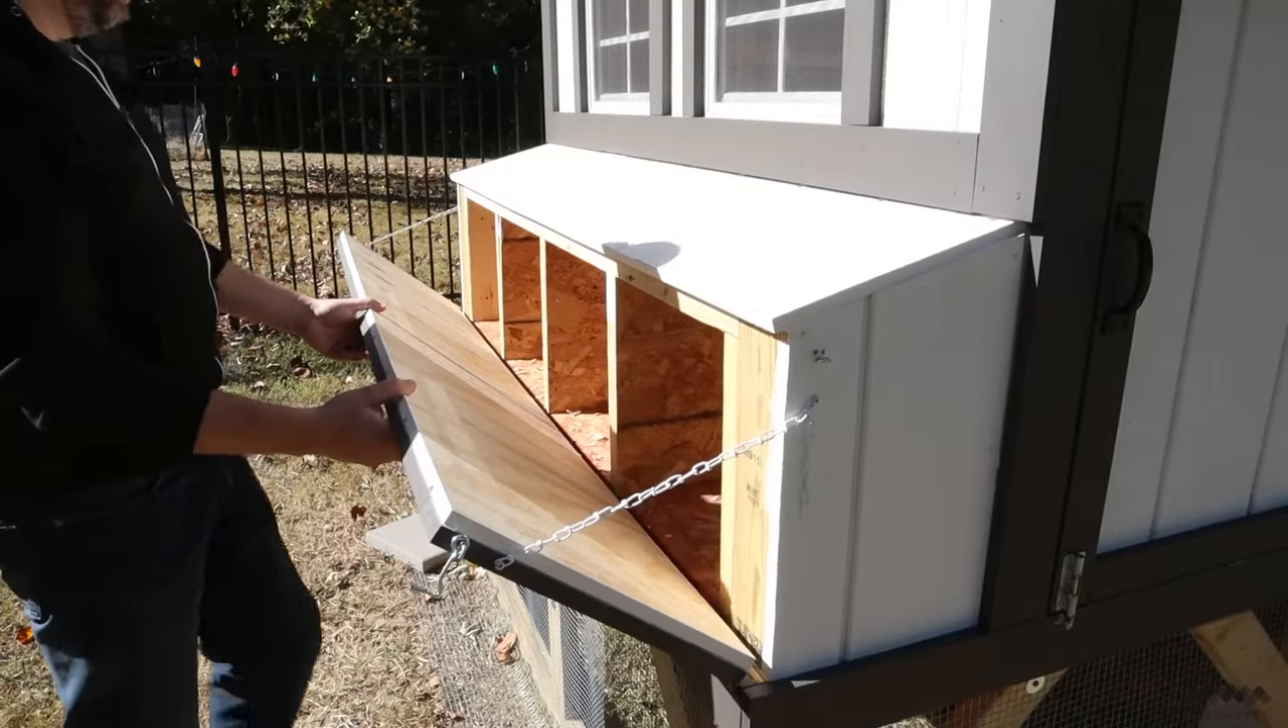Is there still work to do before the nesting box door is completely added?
No.